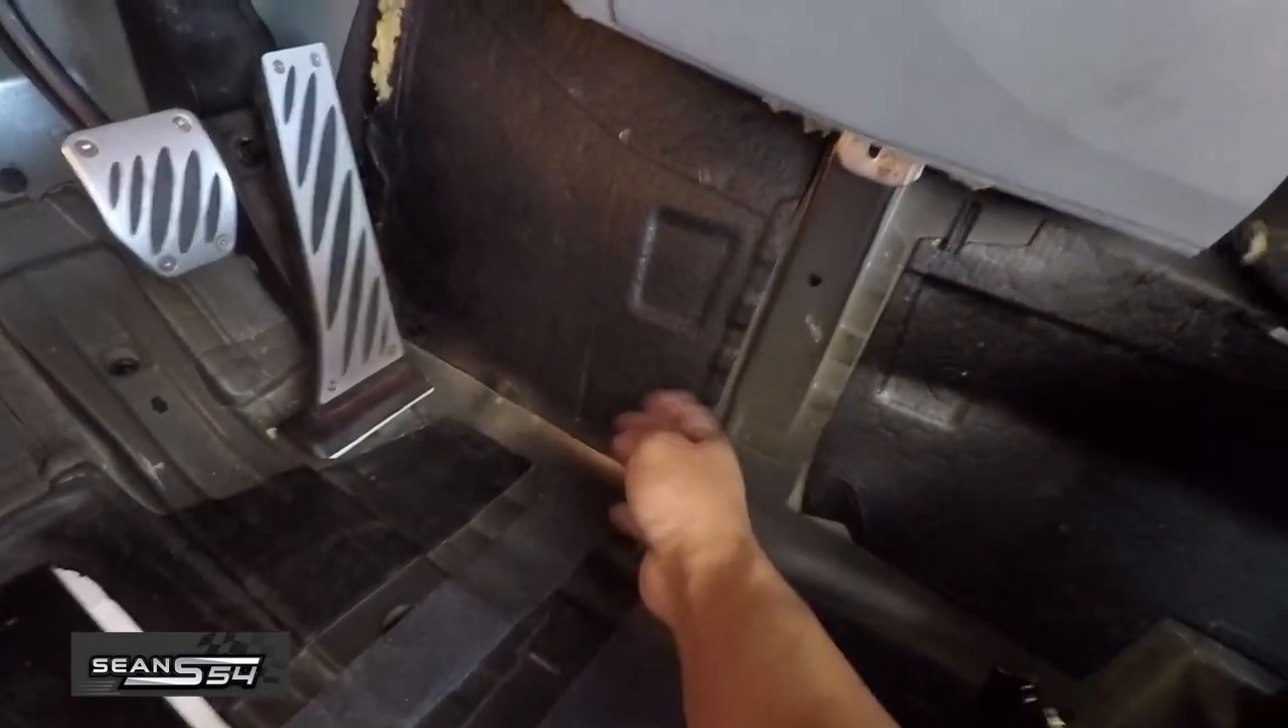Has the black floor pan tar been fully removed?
No.